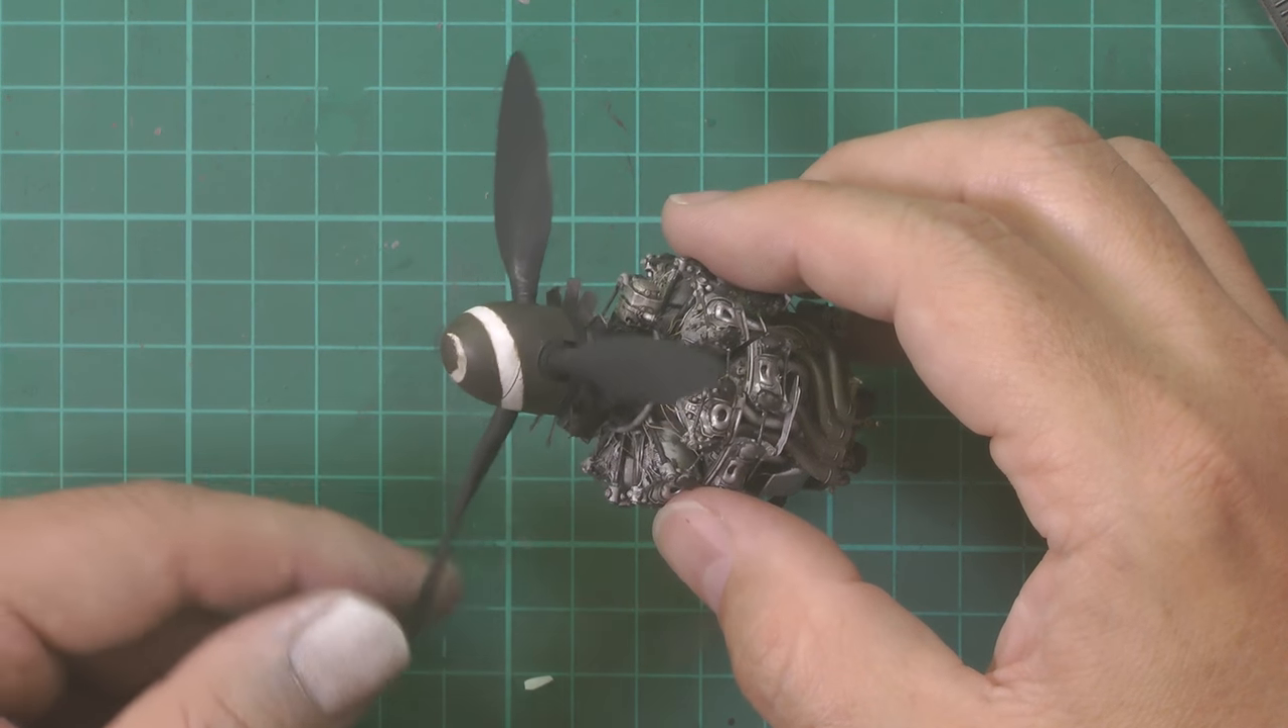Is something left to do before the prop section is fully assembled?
No.